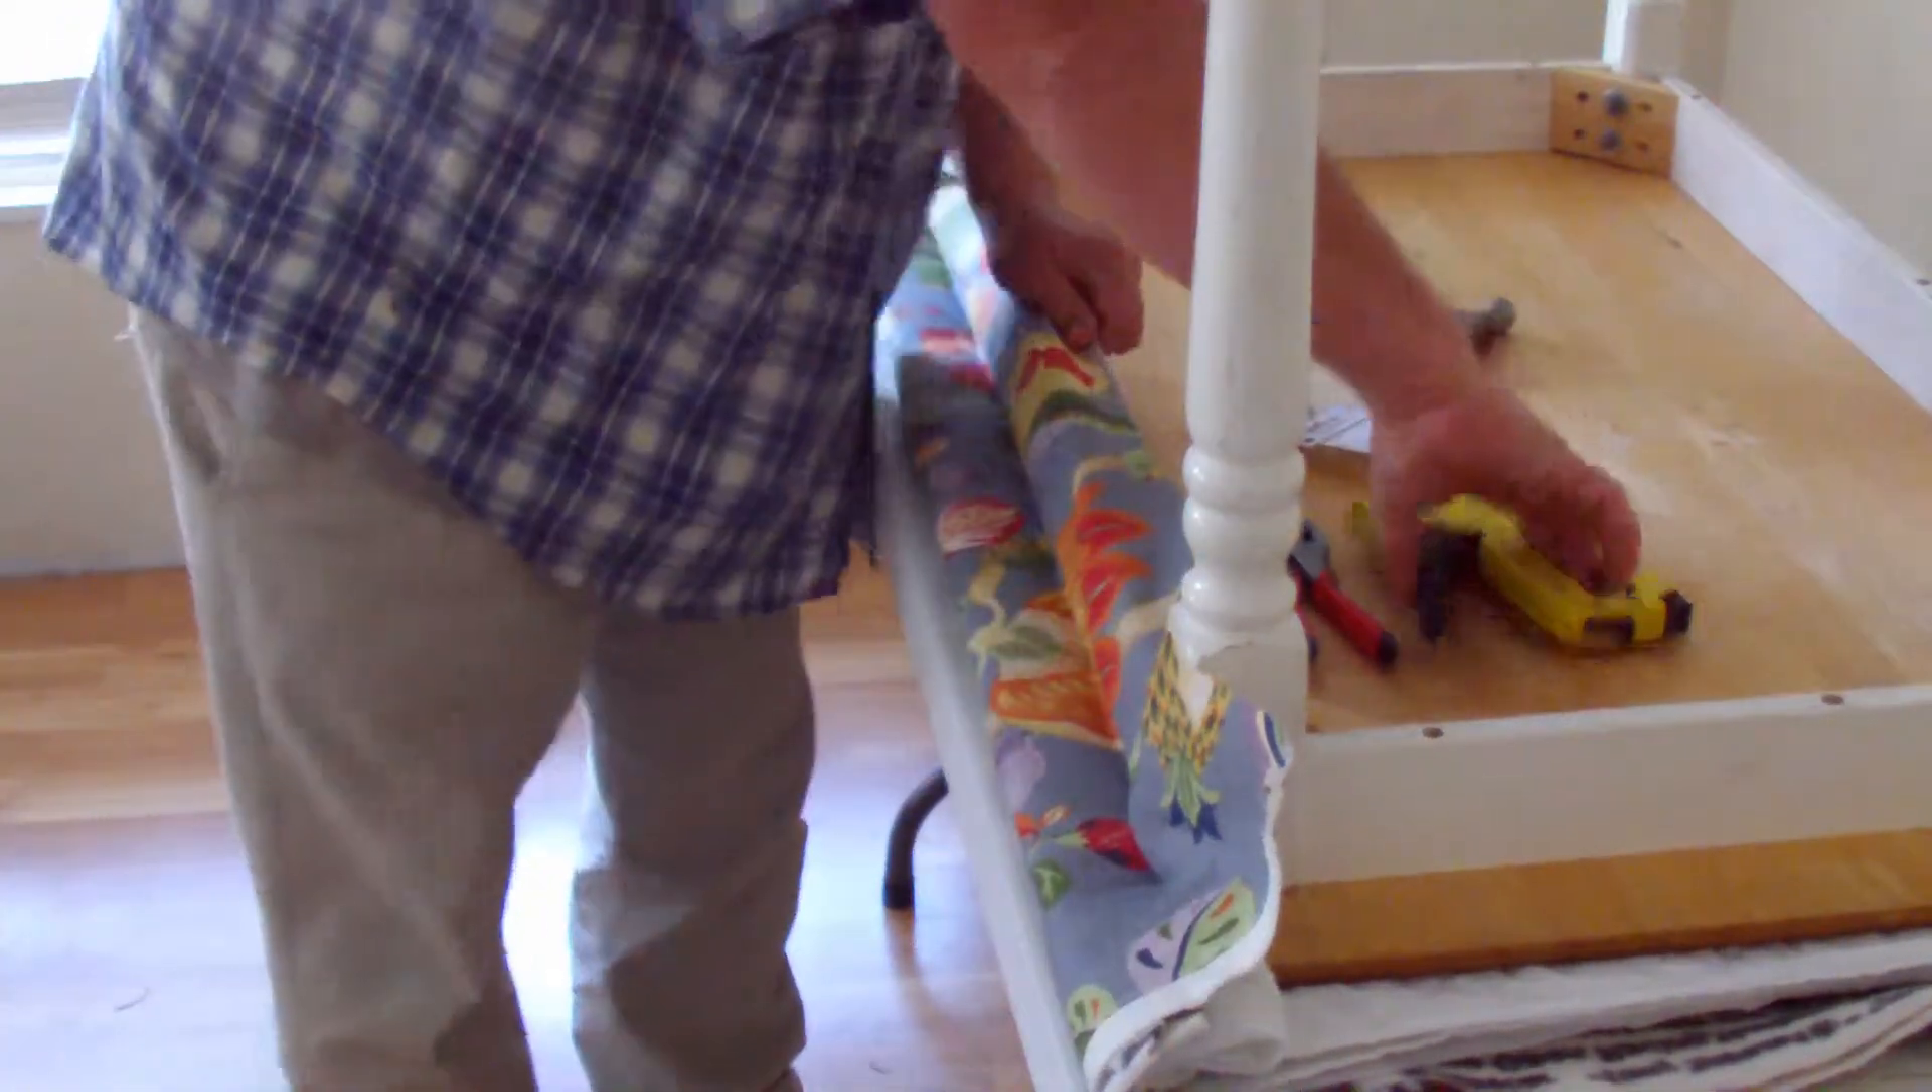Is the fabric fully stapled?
No.